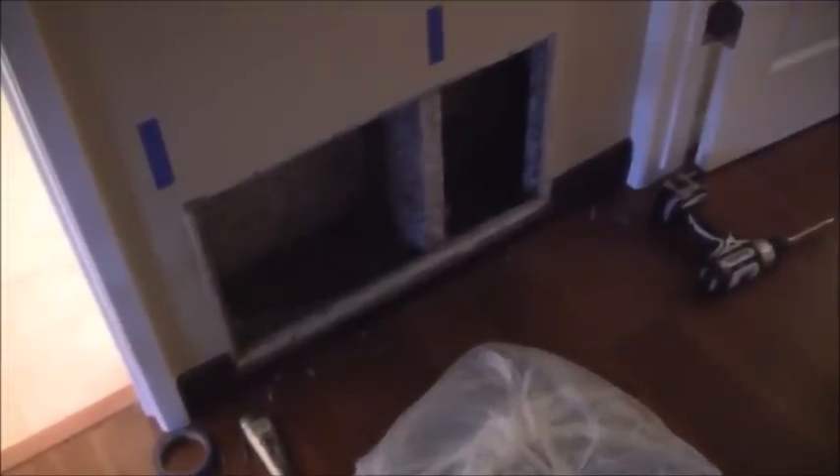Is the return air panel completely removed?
Yes.